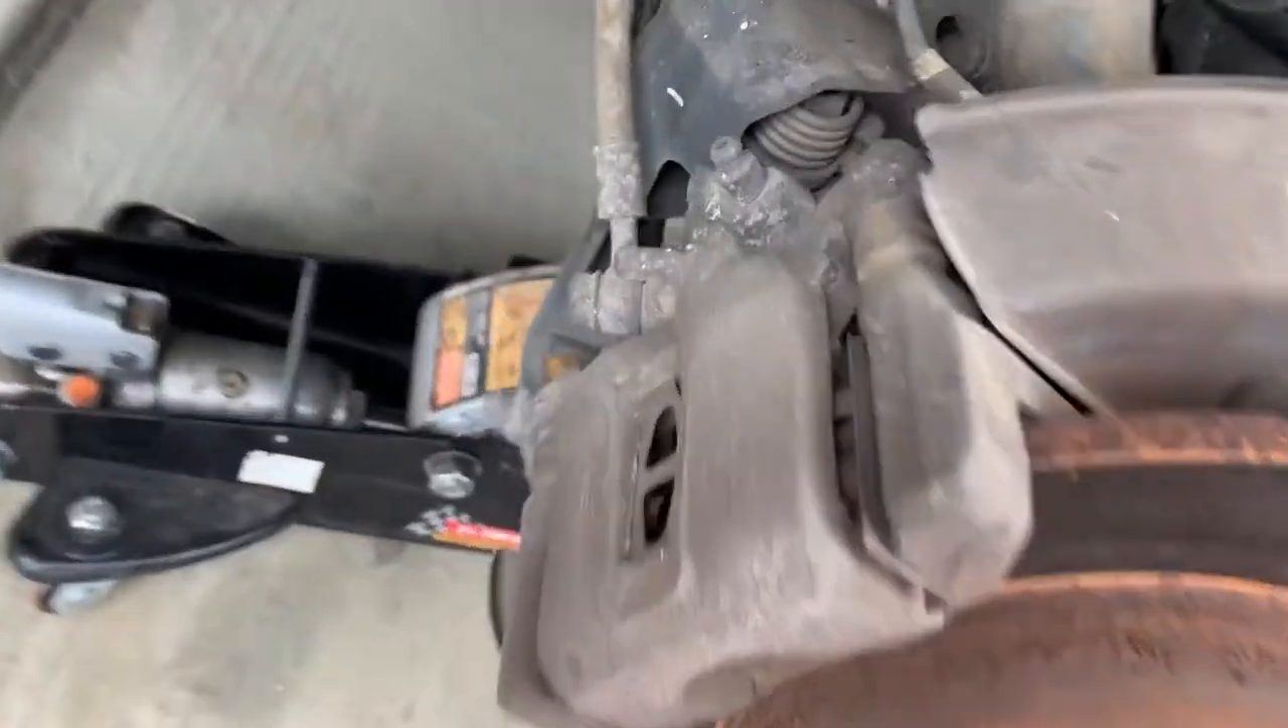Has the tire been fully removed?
Yes.